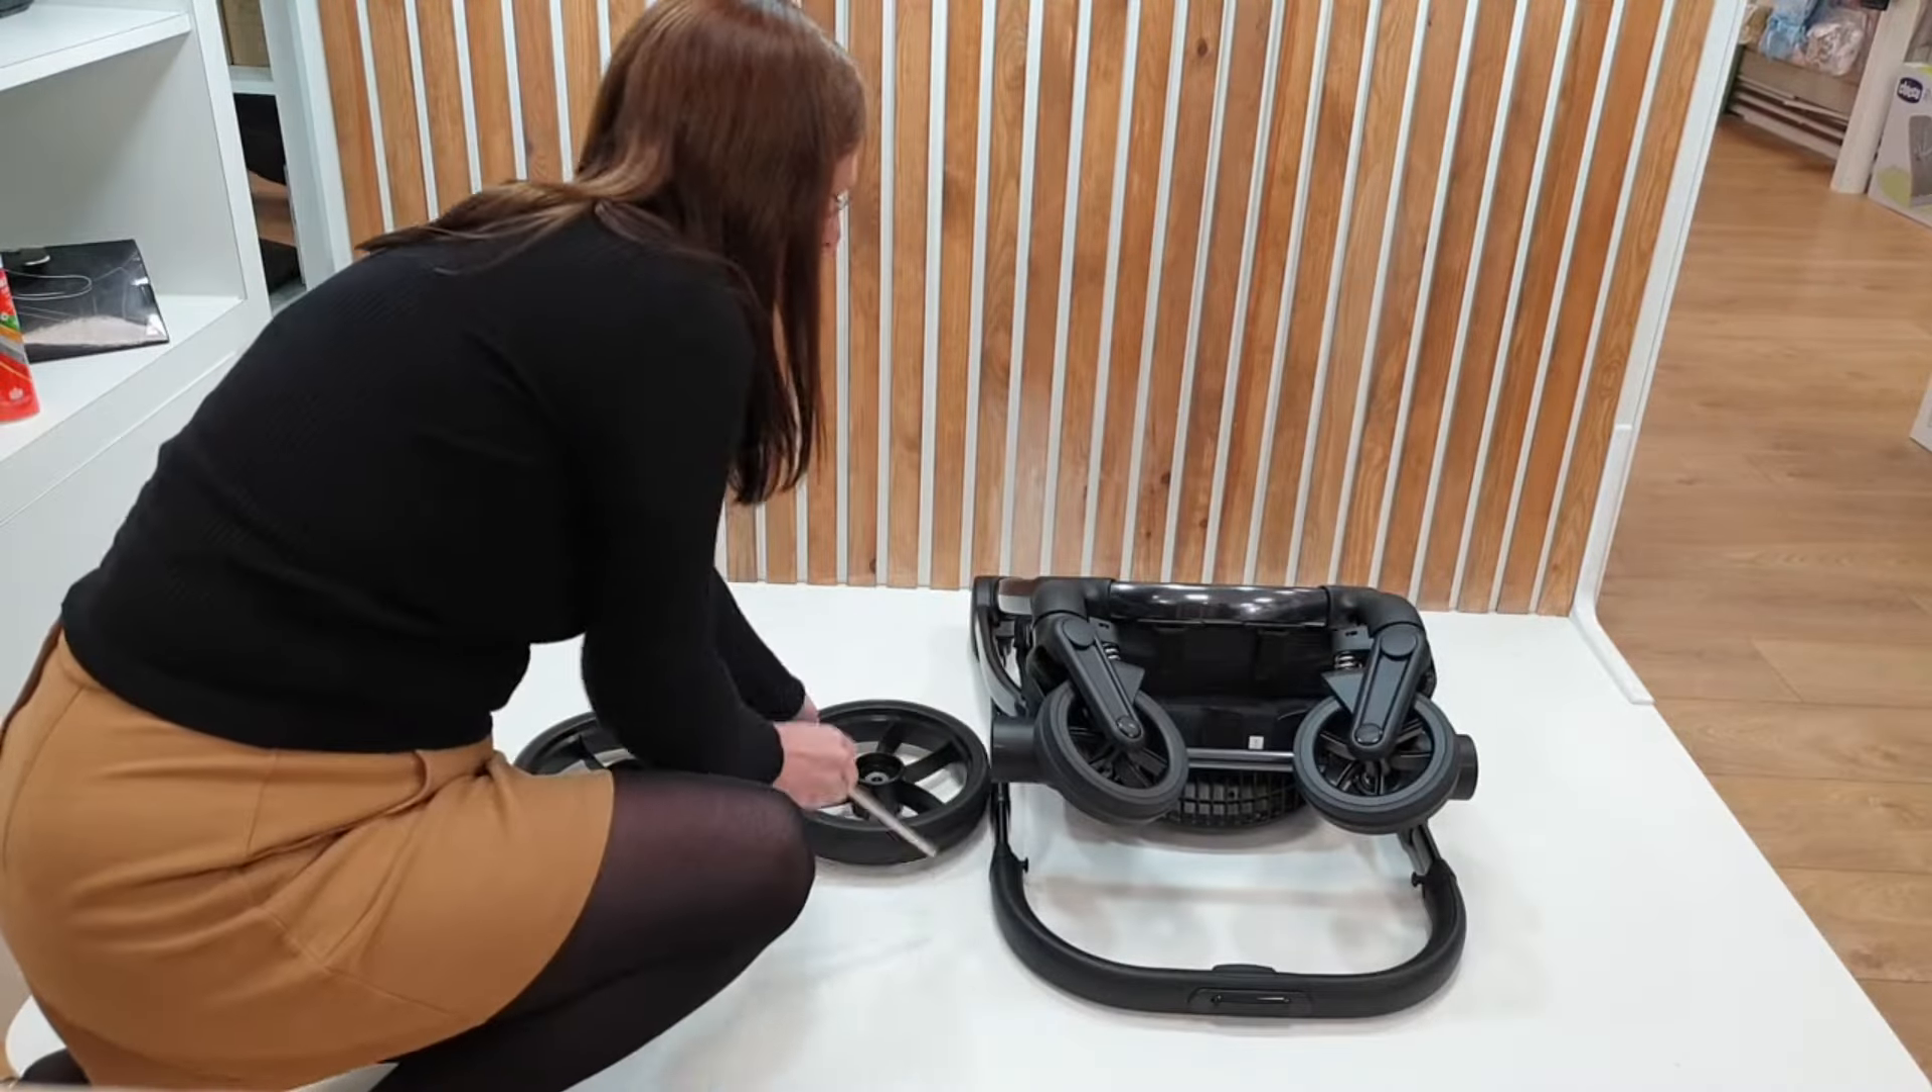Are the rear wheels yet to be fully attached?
Yes.